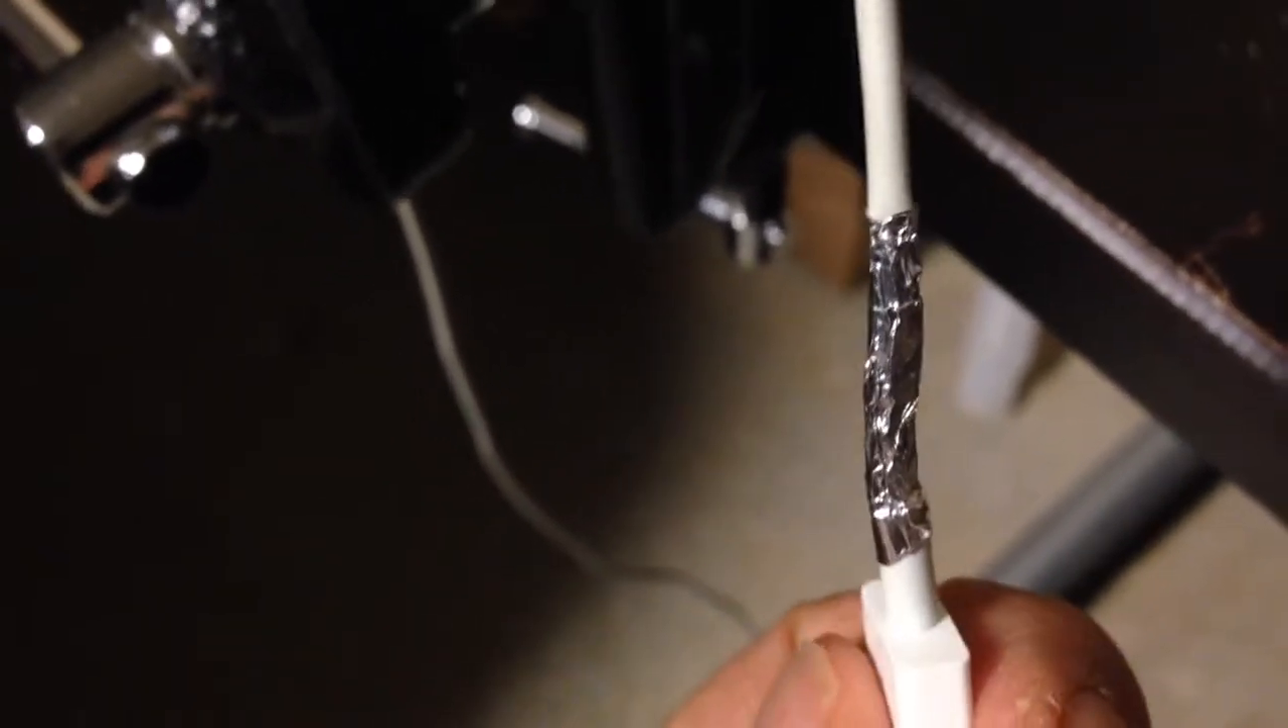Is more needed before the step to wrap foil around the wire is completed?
No.